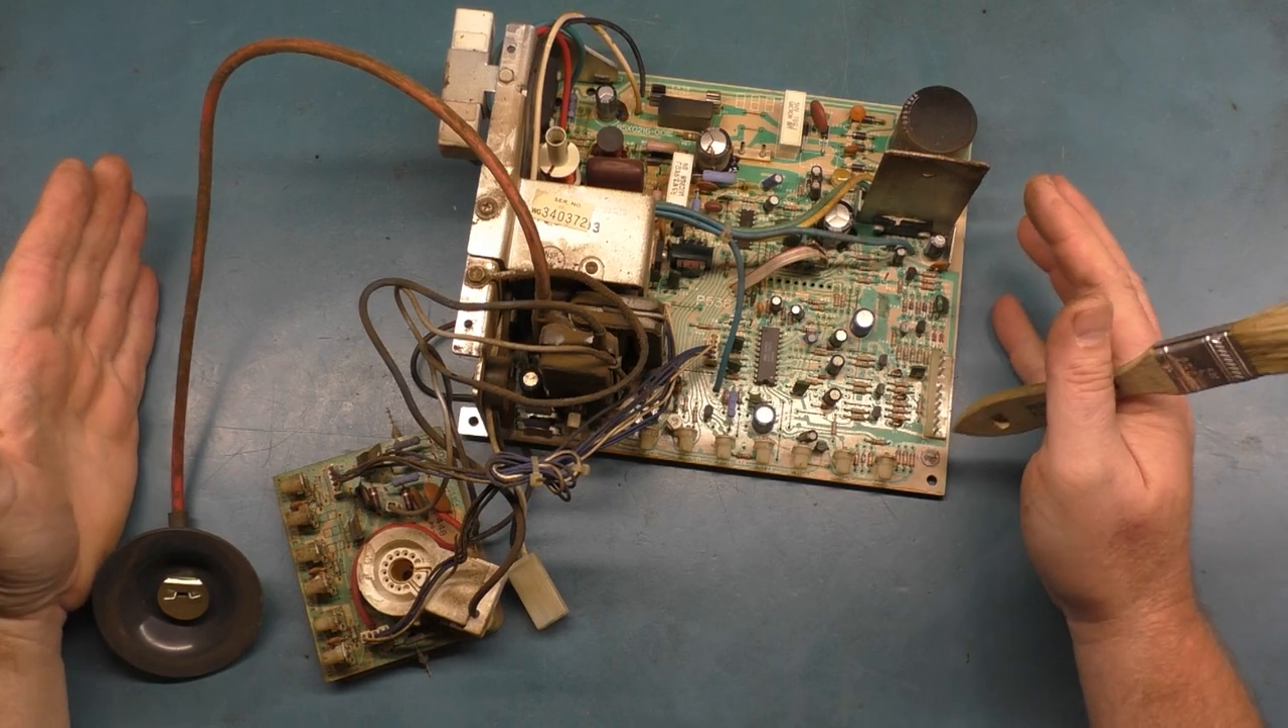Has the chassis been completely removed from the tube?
Yes.